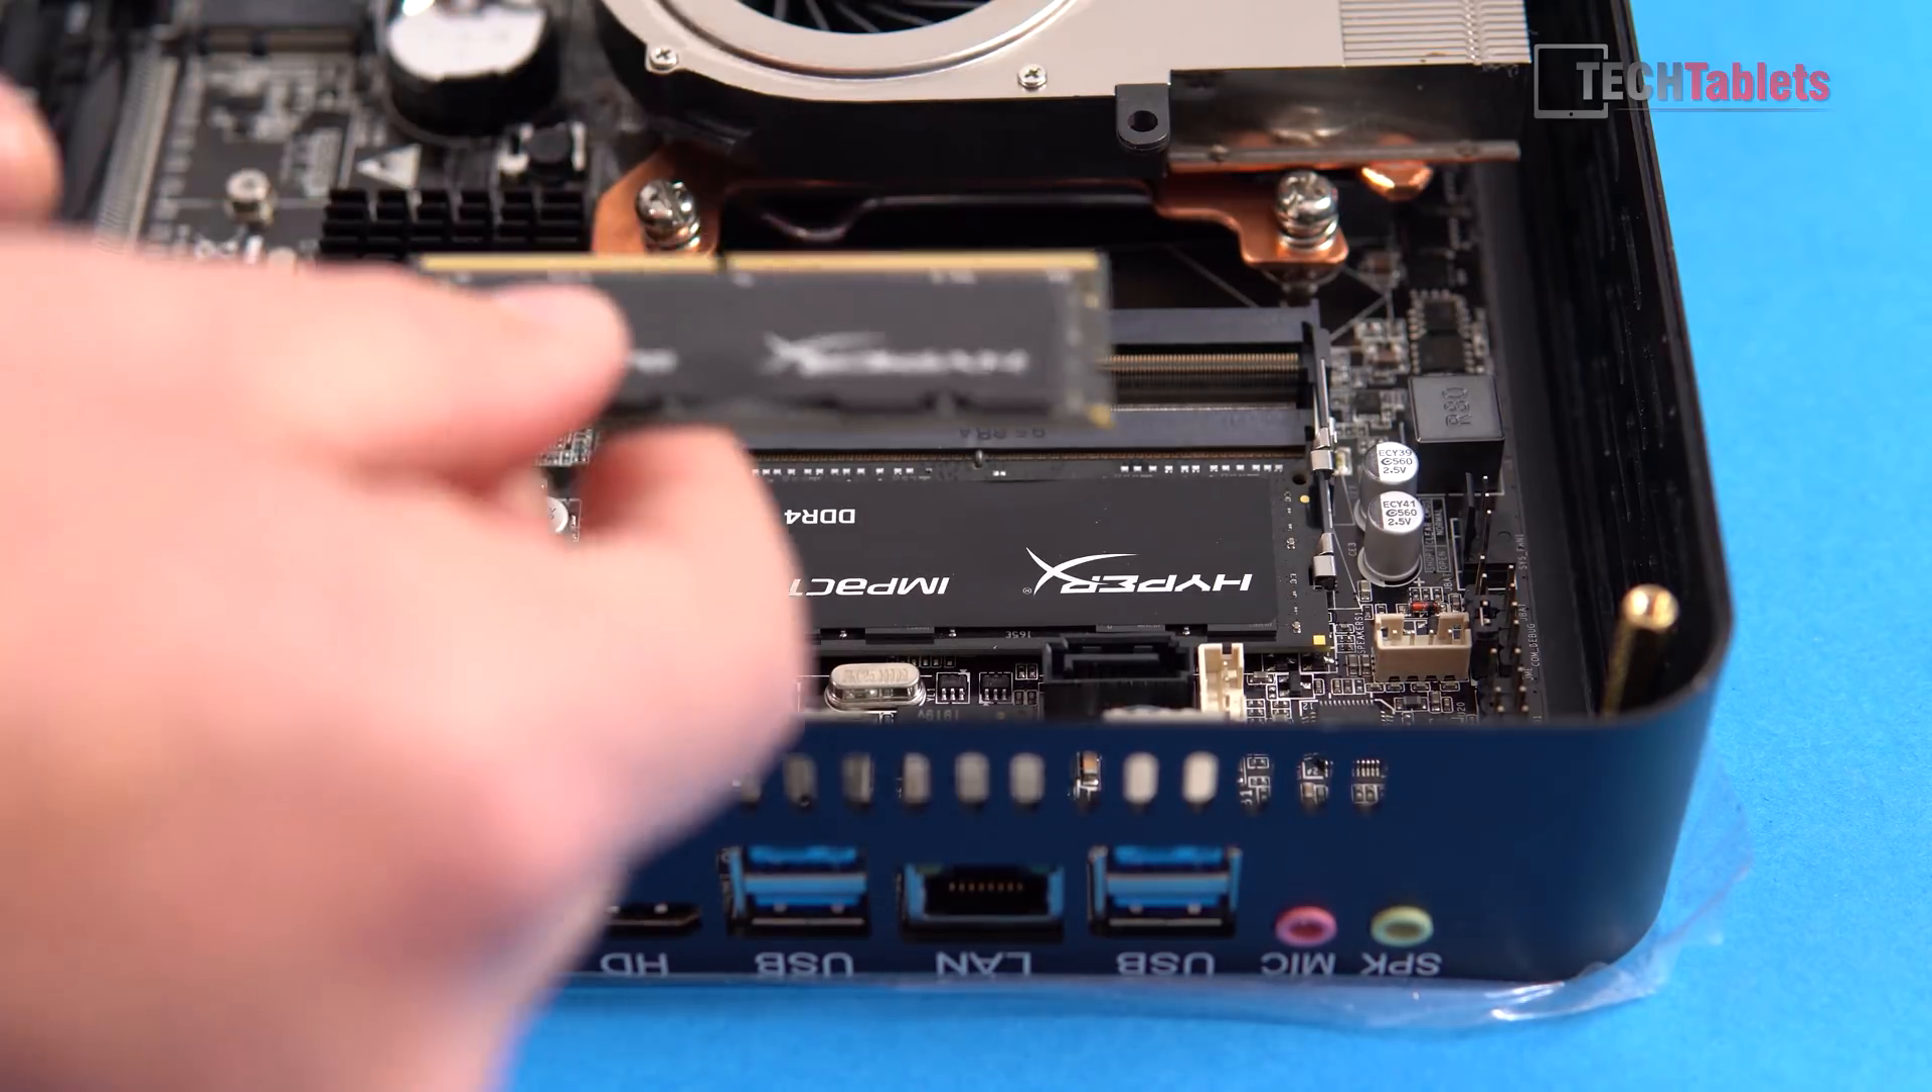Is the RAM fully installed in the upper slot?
No.